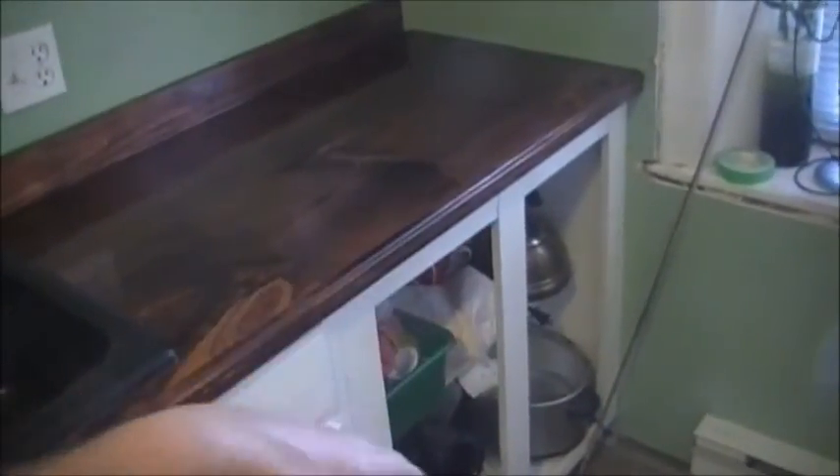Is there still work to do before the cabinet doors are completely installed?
Yes.